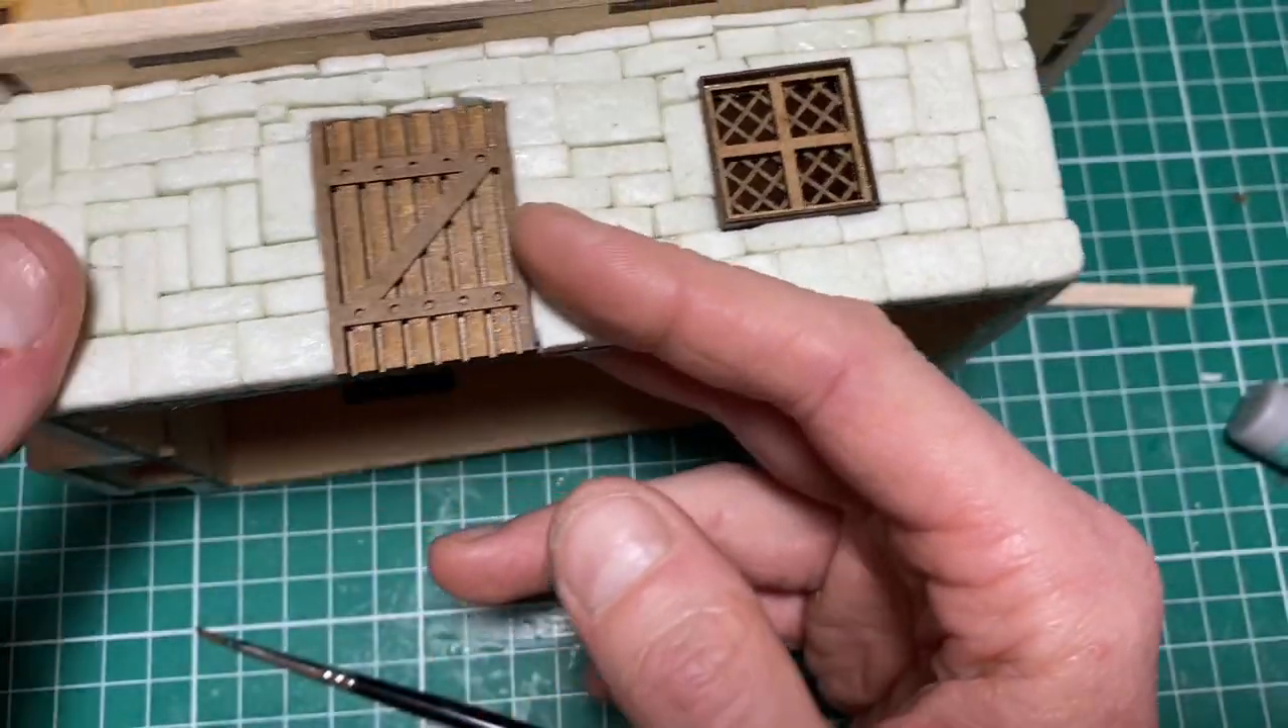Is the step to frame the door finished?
No.